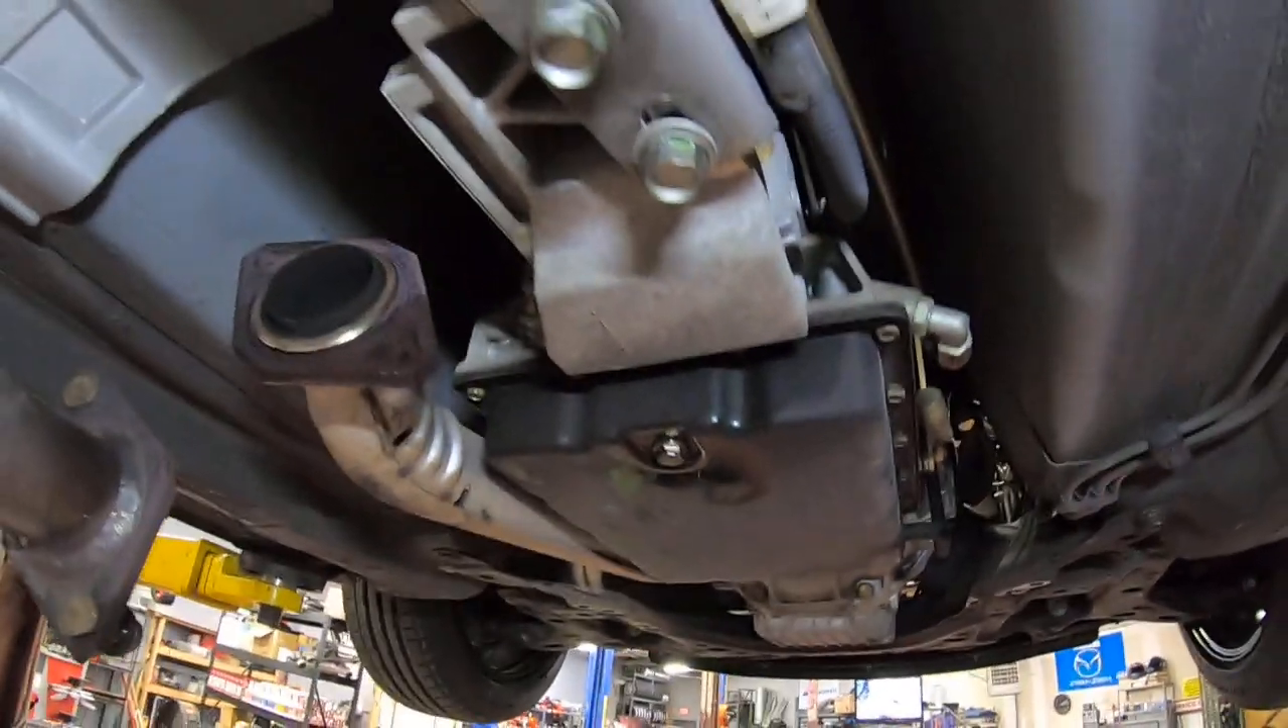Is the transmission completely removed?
No.